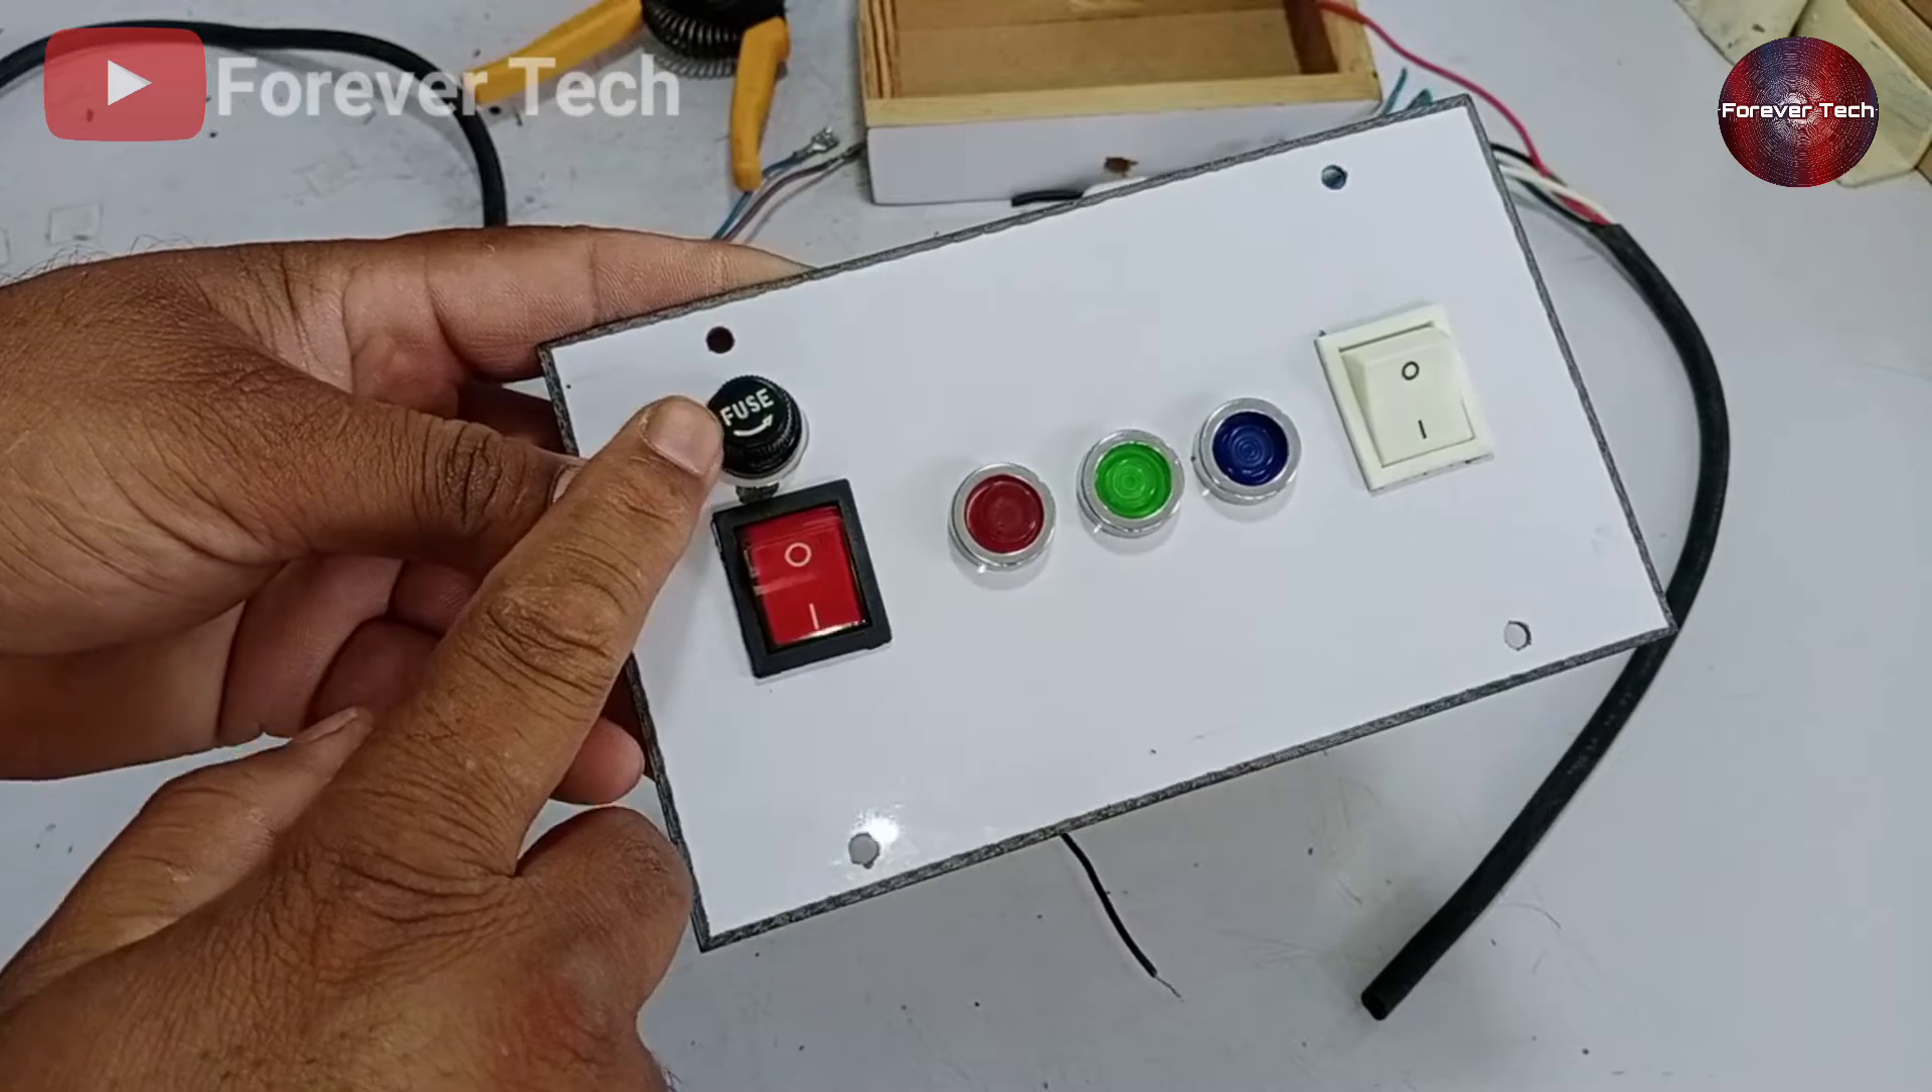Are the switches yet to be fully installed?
No.